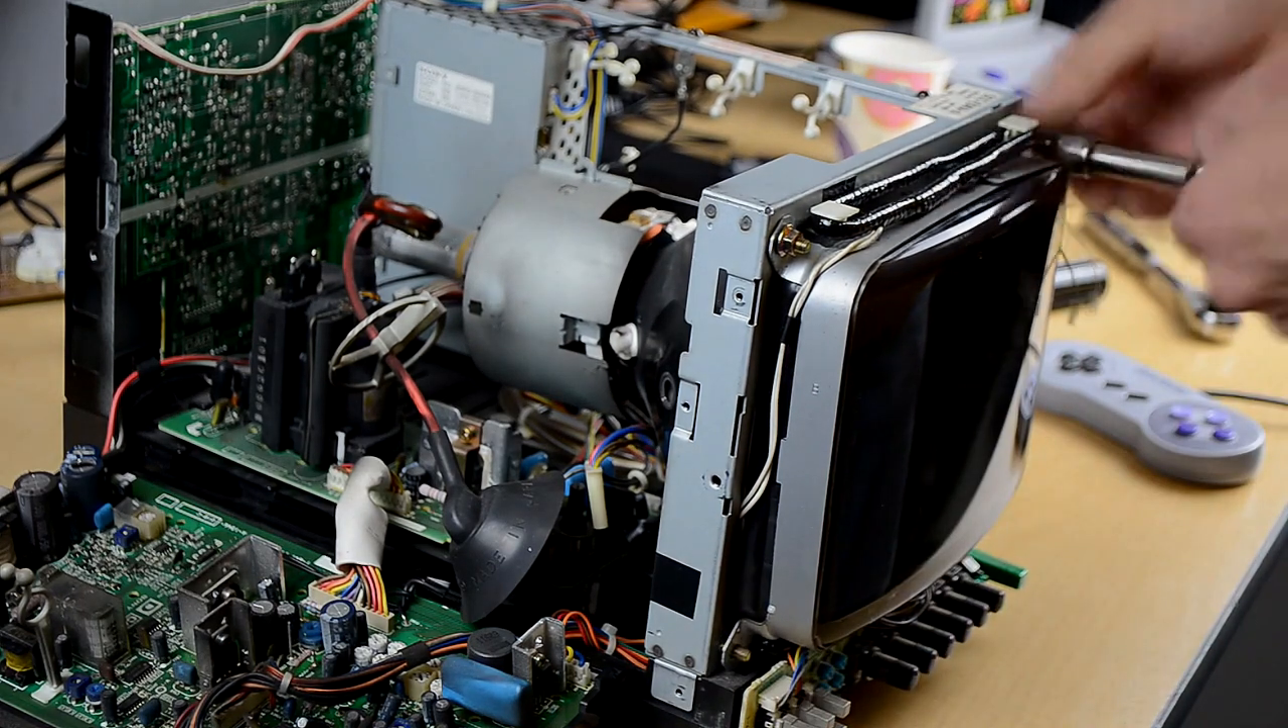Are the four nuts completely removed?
No.